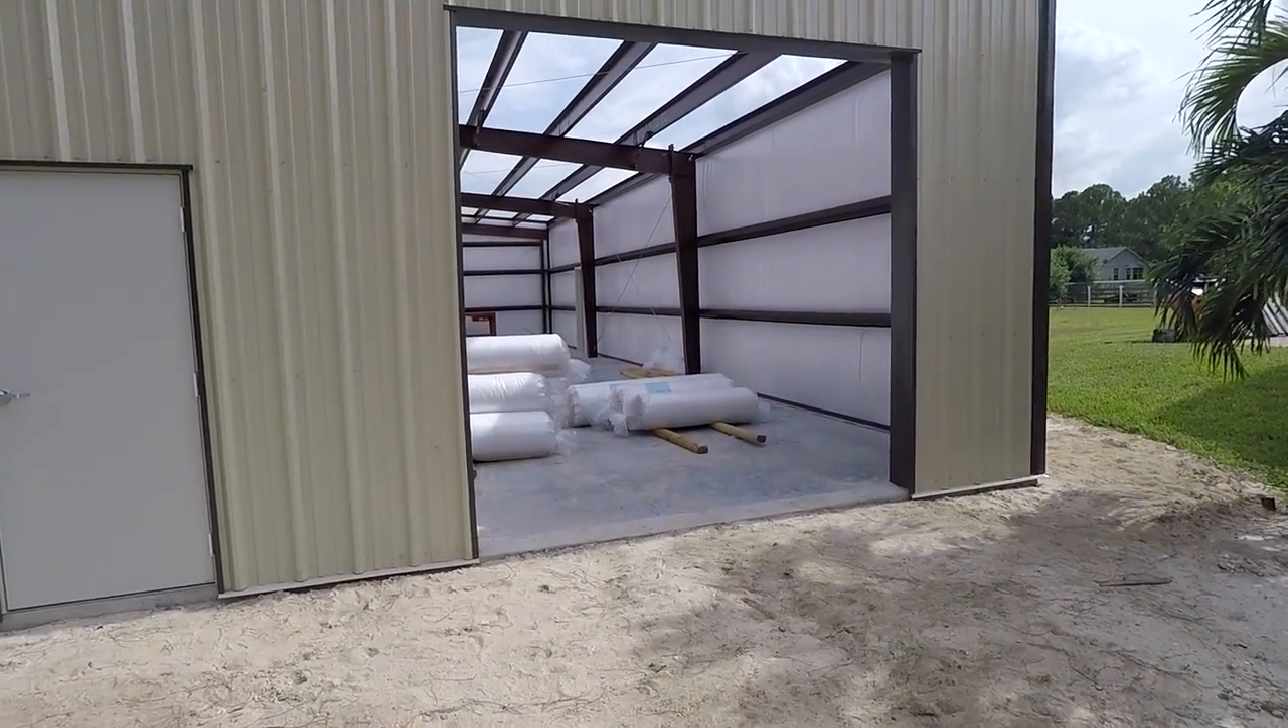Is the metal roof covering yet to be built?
Yes.